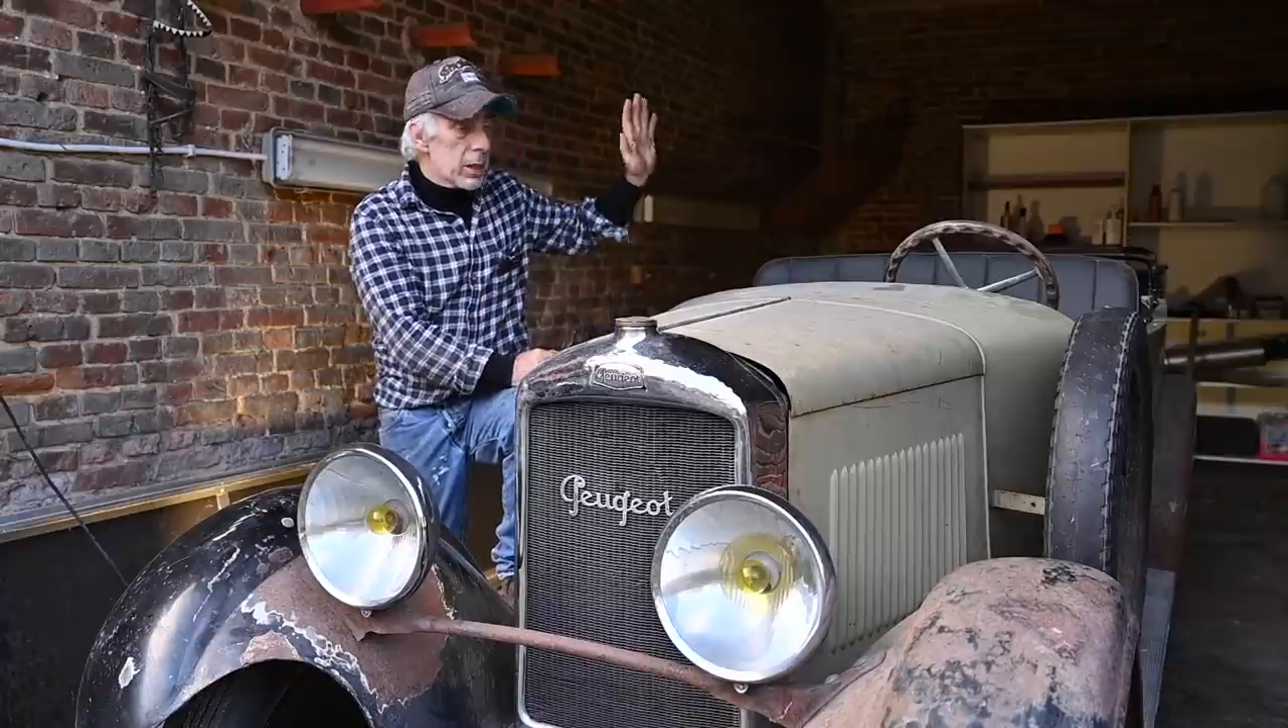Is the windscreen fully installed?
No.